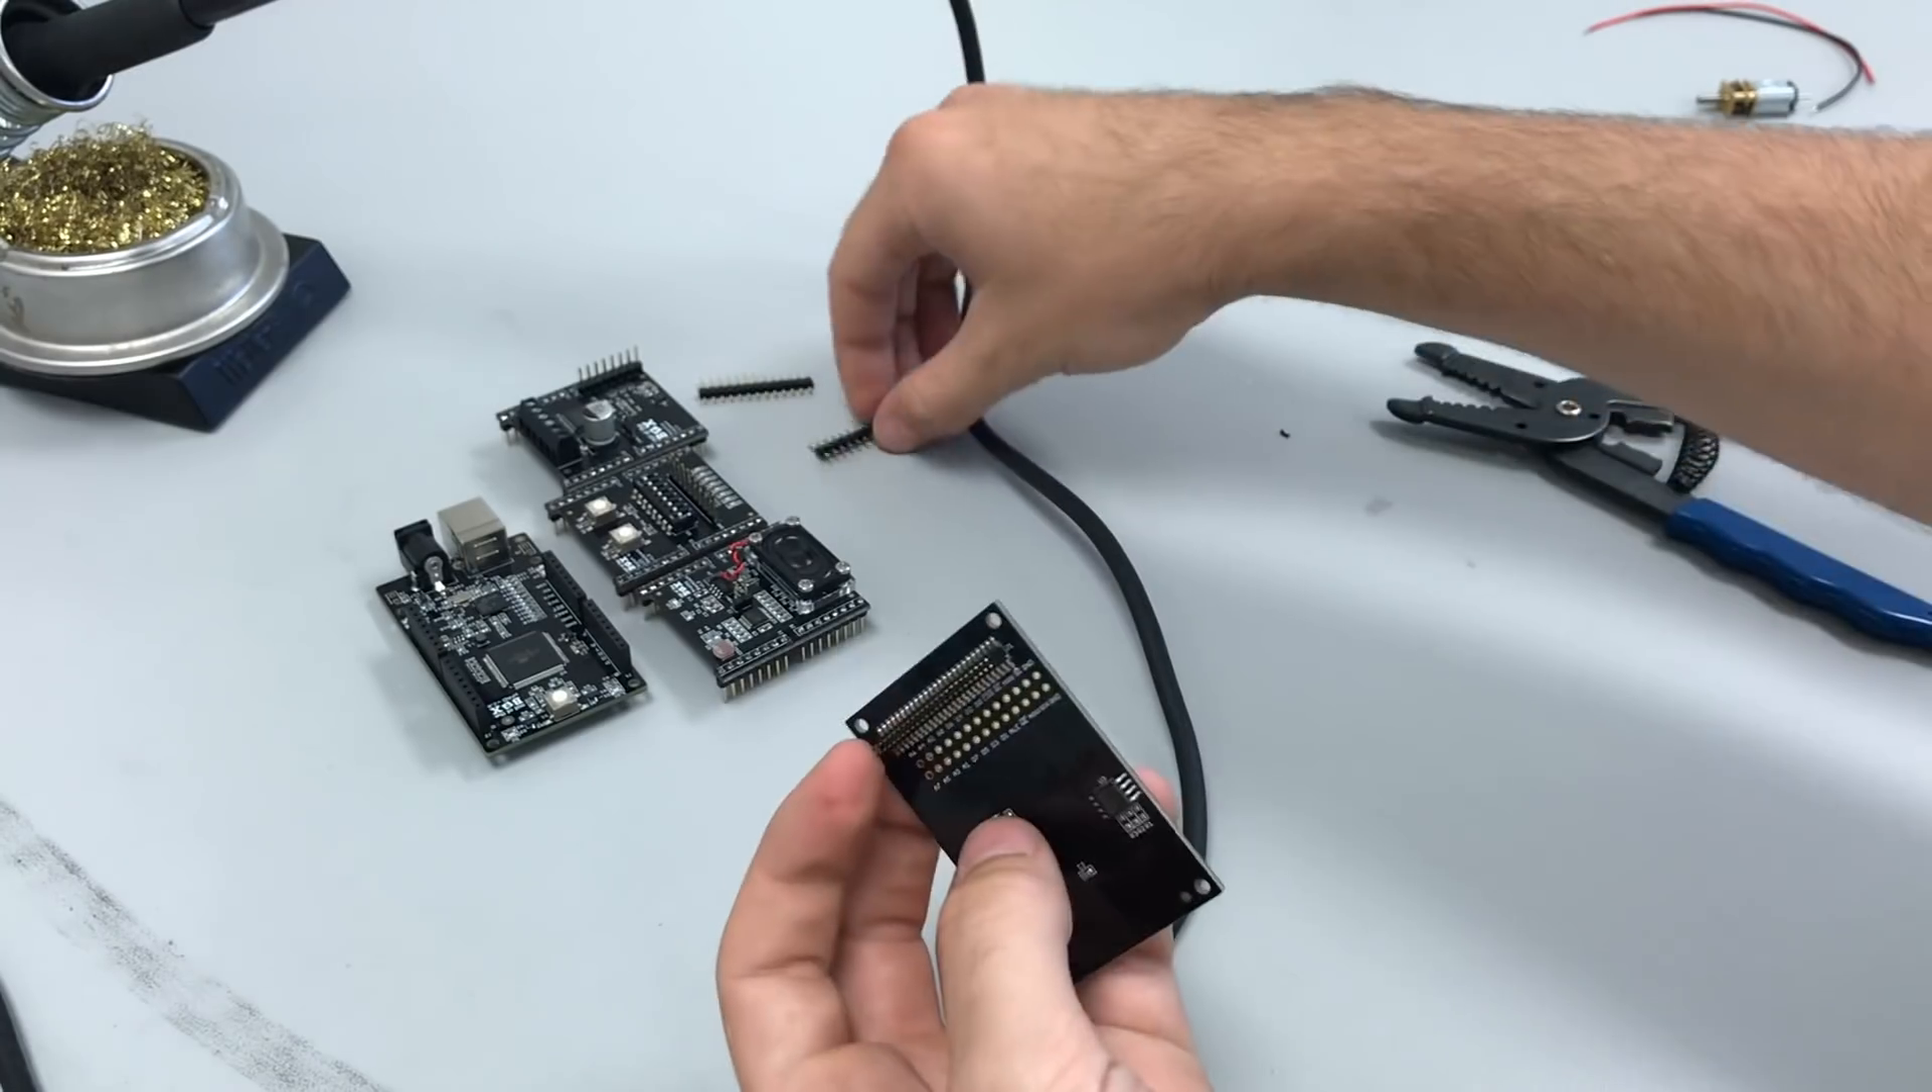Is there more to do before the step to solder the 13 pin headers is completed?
Yes.